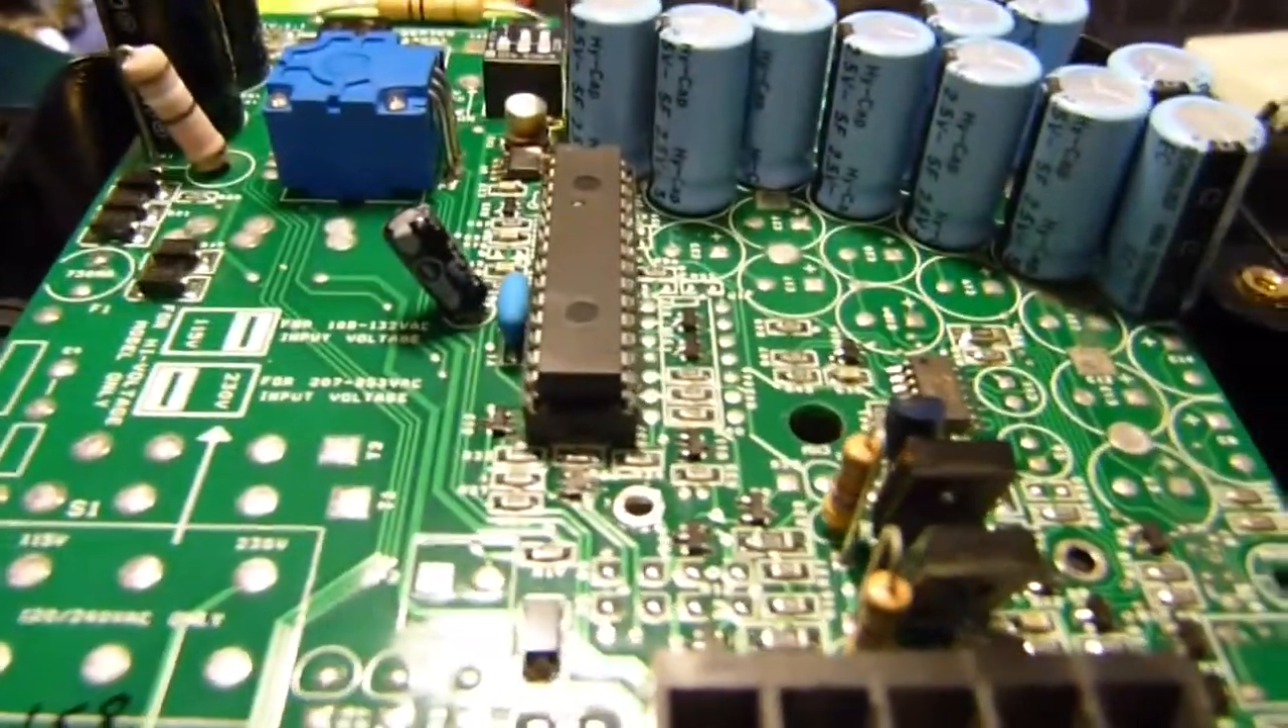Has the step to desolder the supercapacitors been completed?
No.